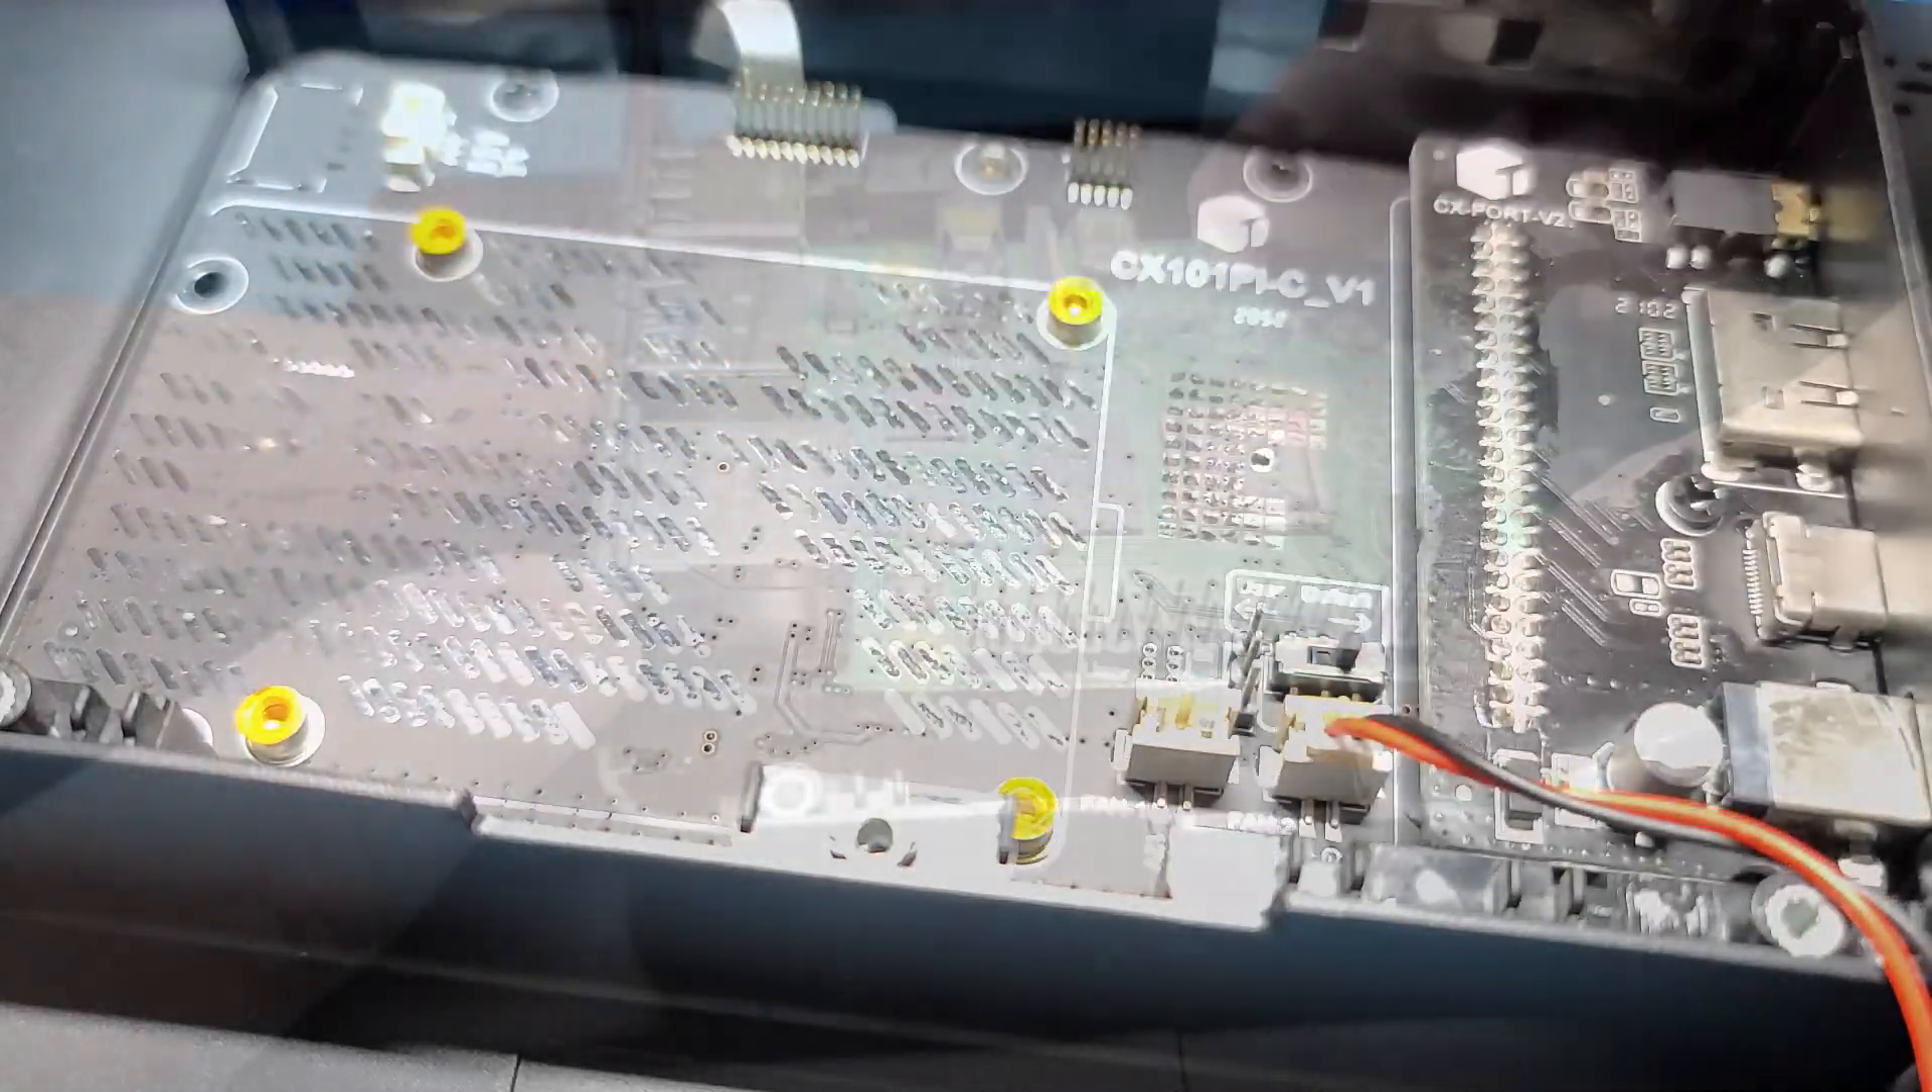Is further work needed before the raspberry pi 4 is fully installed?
Yes.